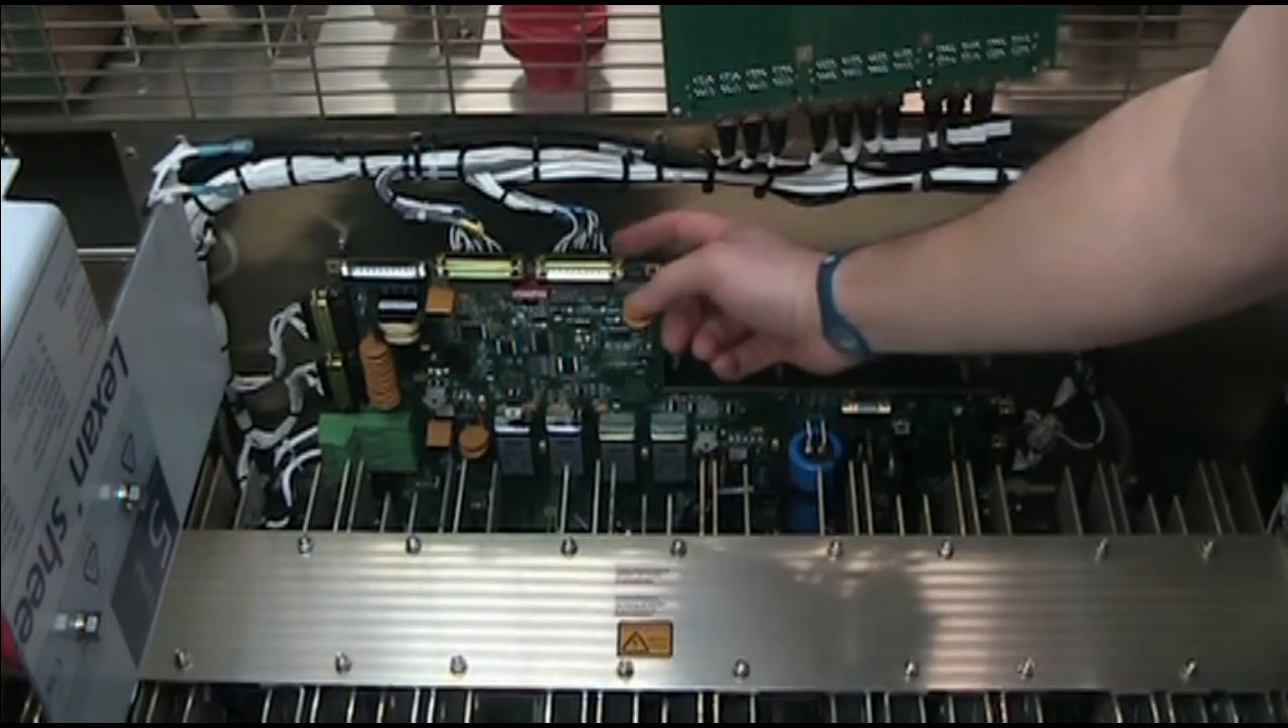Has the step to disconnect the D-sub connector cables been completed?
No.